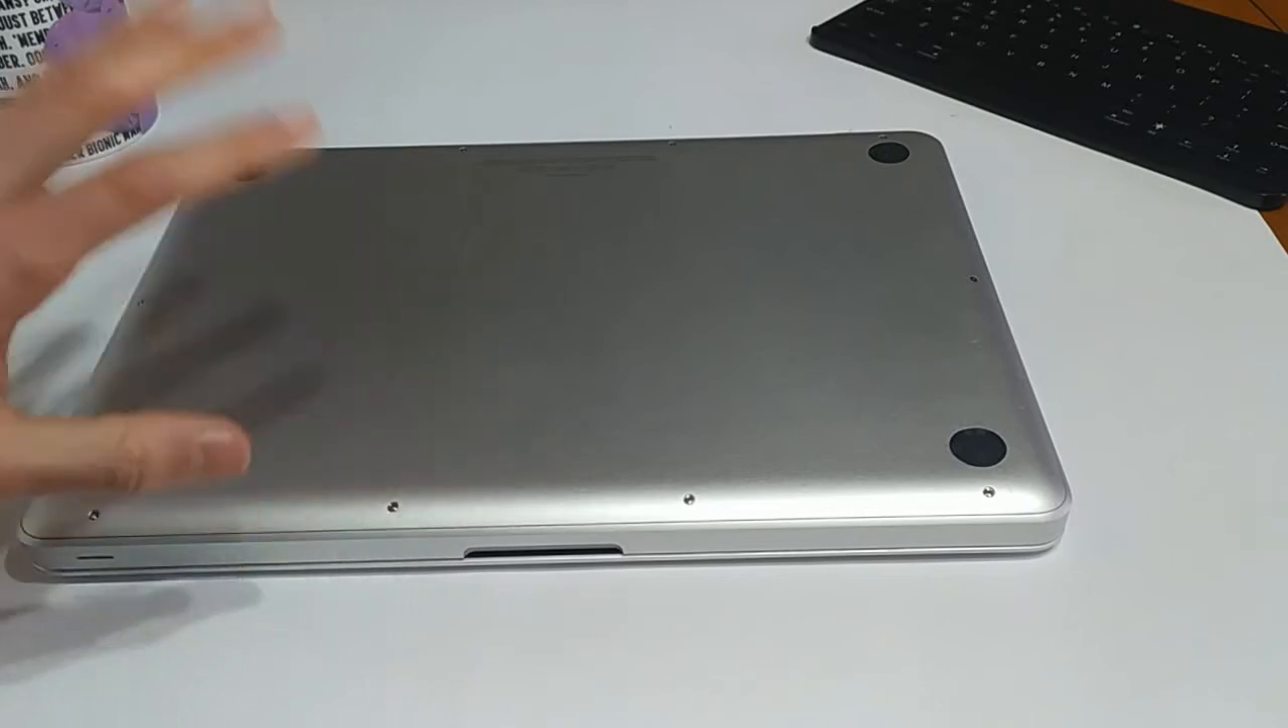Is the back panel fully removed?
No.